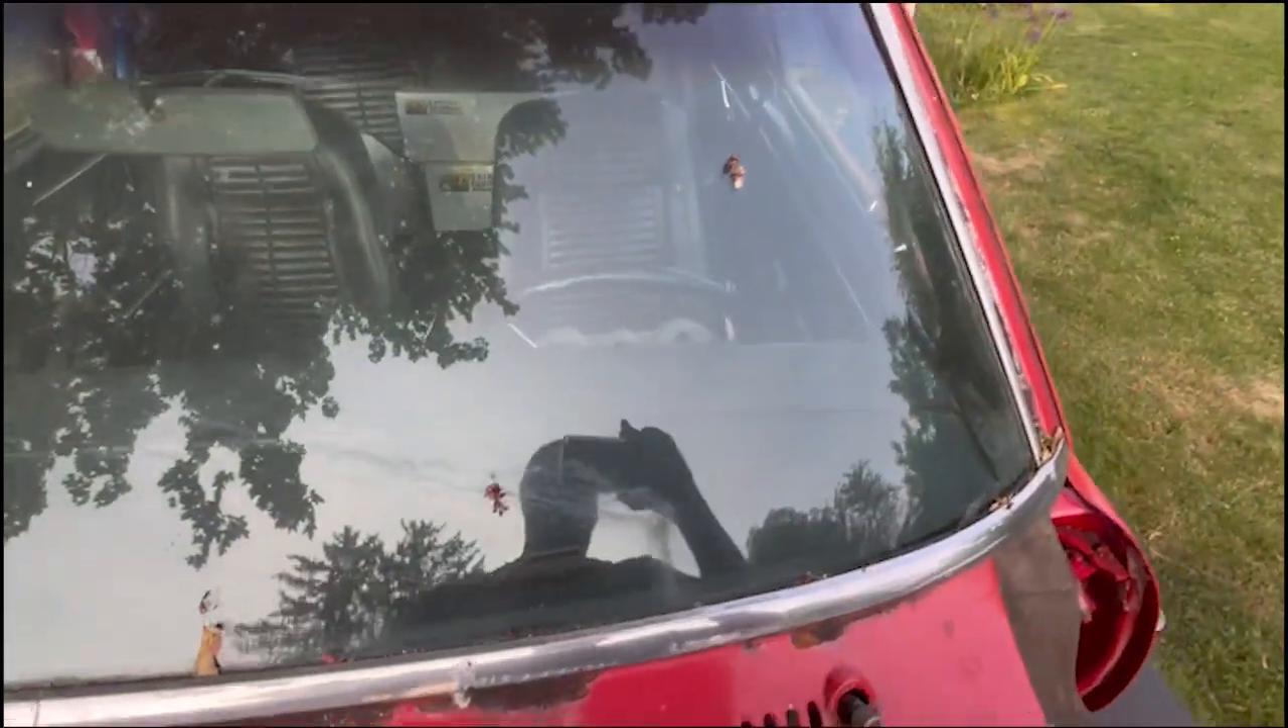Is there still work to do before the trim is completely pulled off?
Yes.